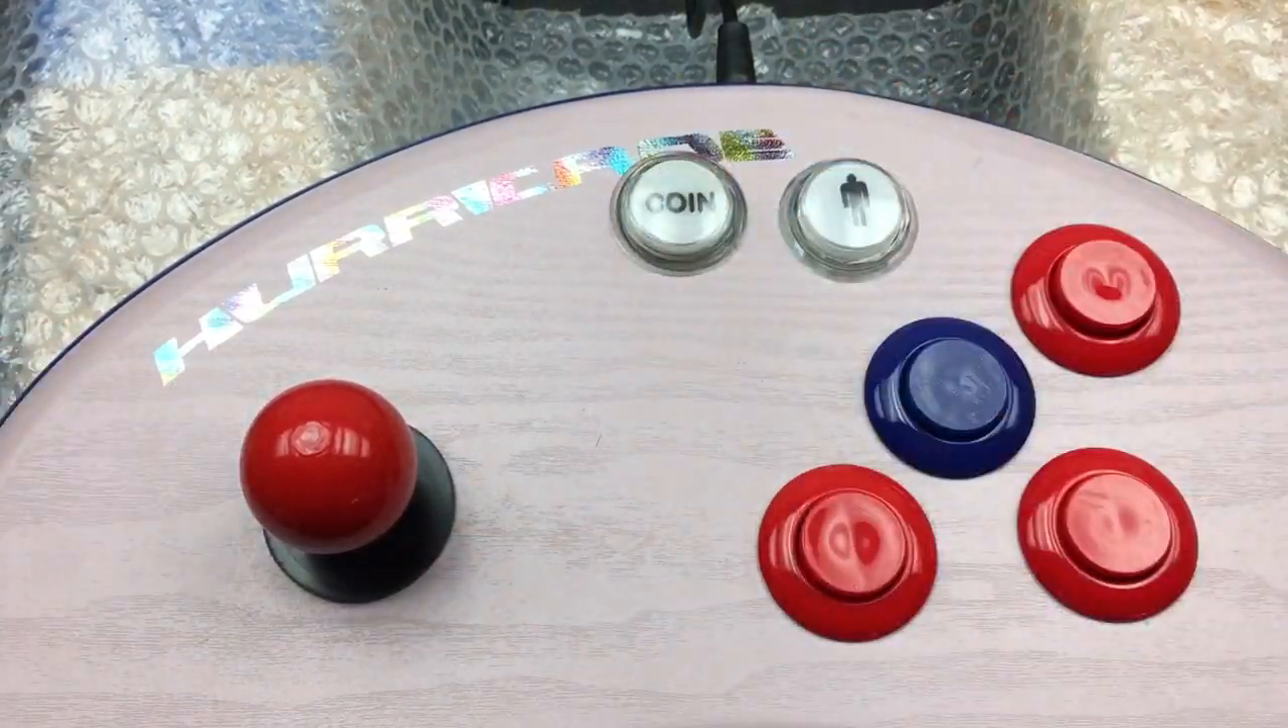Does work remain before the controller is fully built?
No.